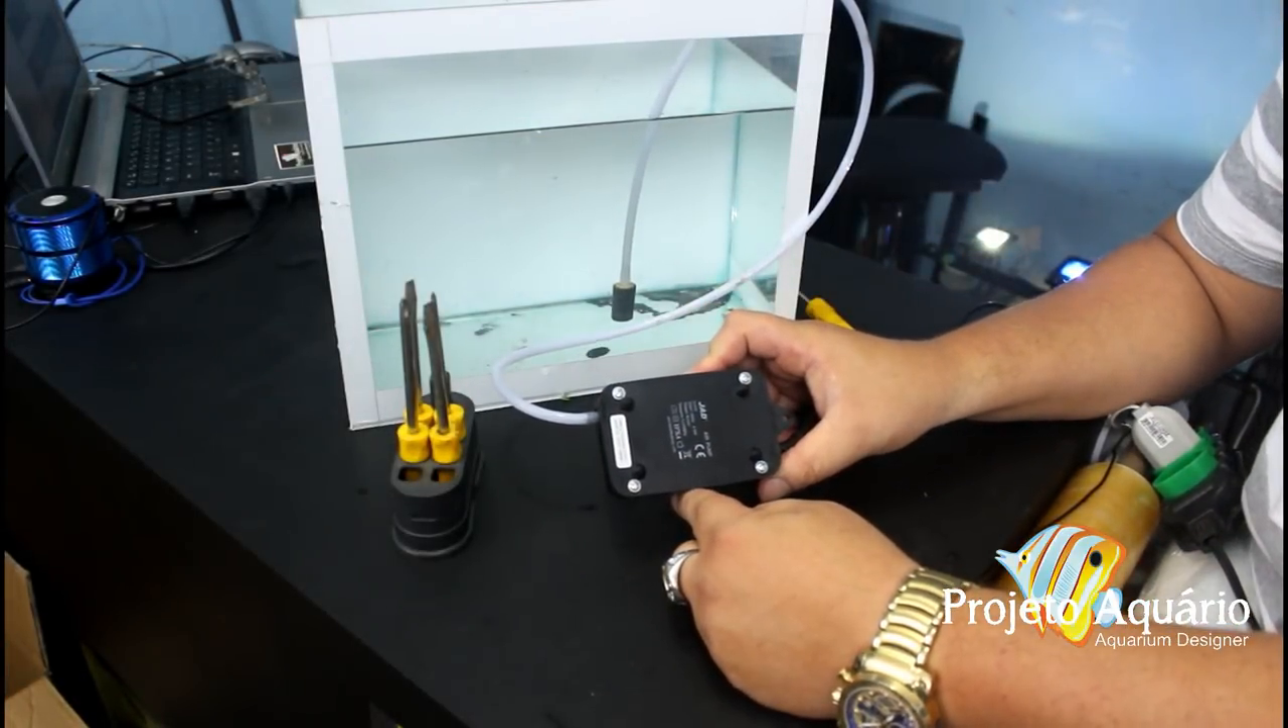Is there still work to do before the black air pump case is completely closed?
No.